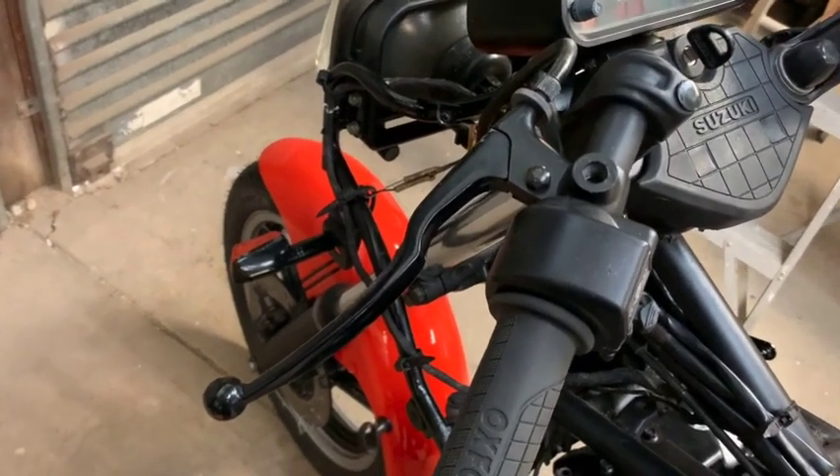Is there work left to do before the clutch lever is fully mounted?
No.